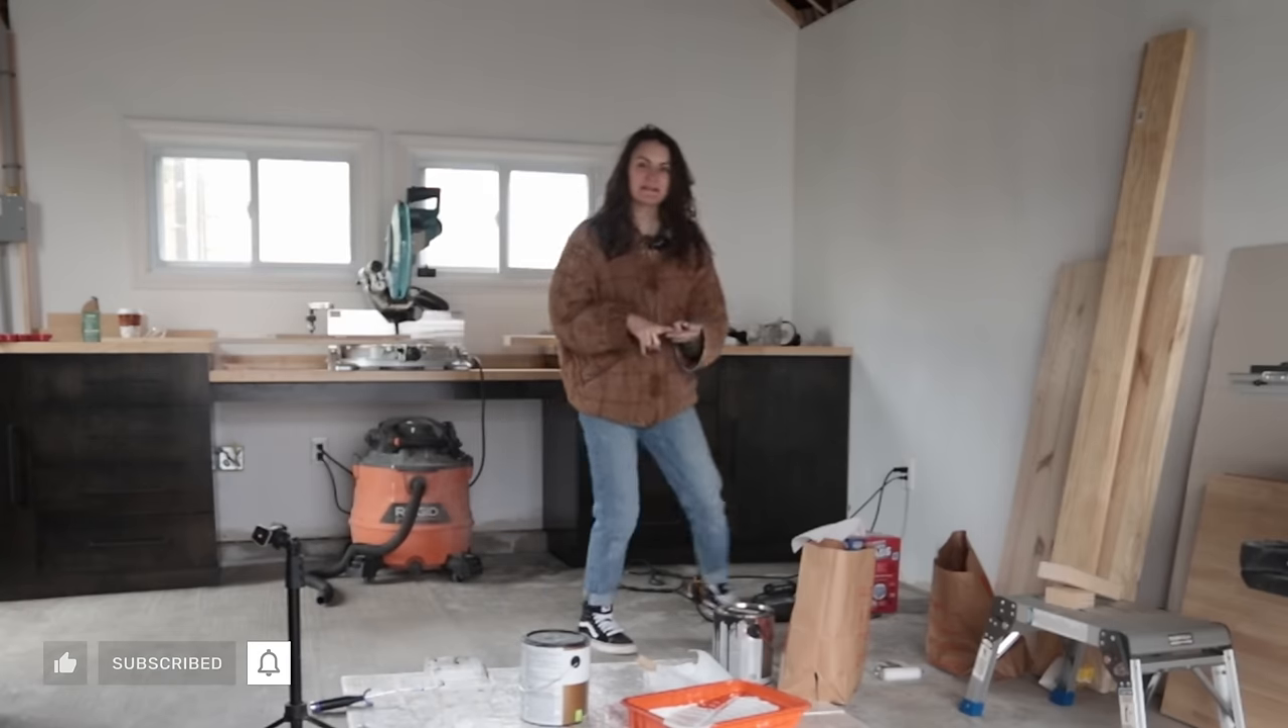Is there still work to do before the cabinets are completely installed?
No.